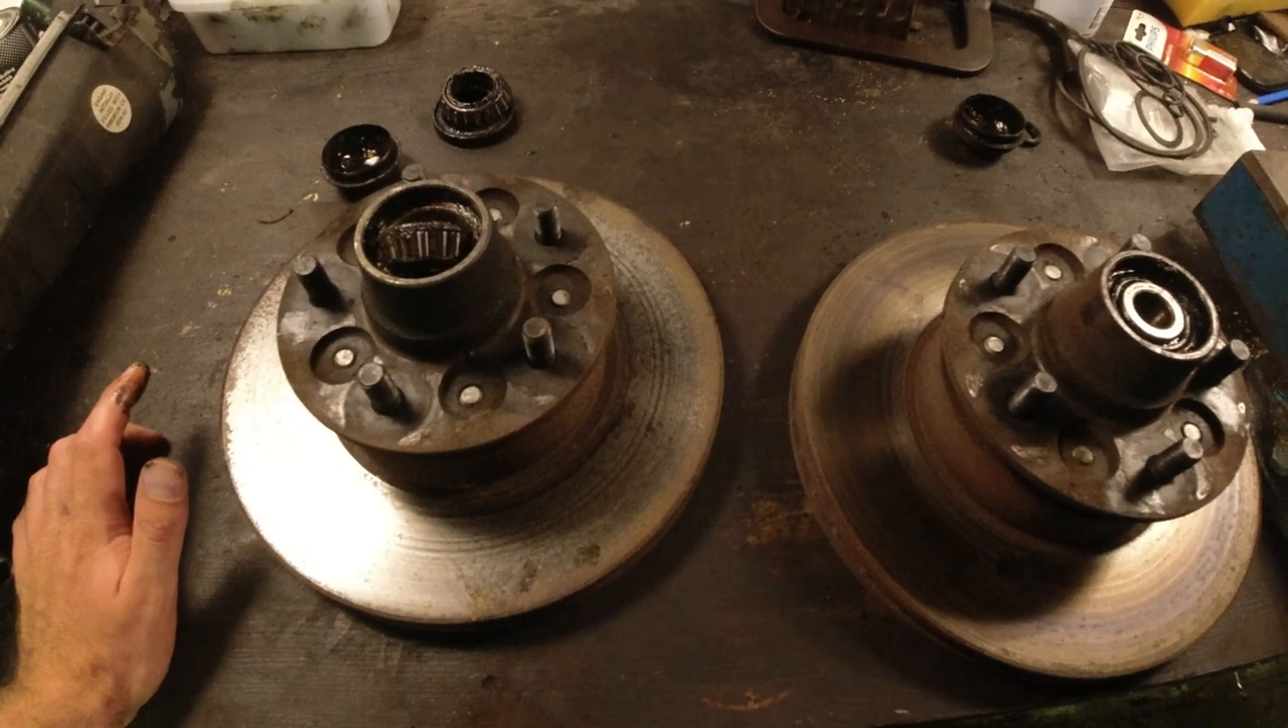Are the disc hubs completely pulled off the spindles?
Yes.